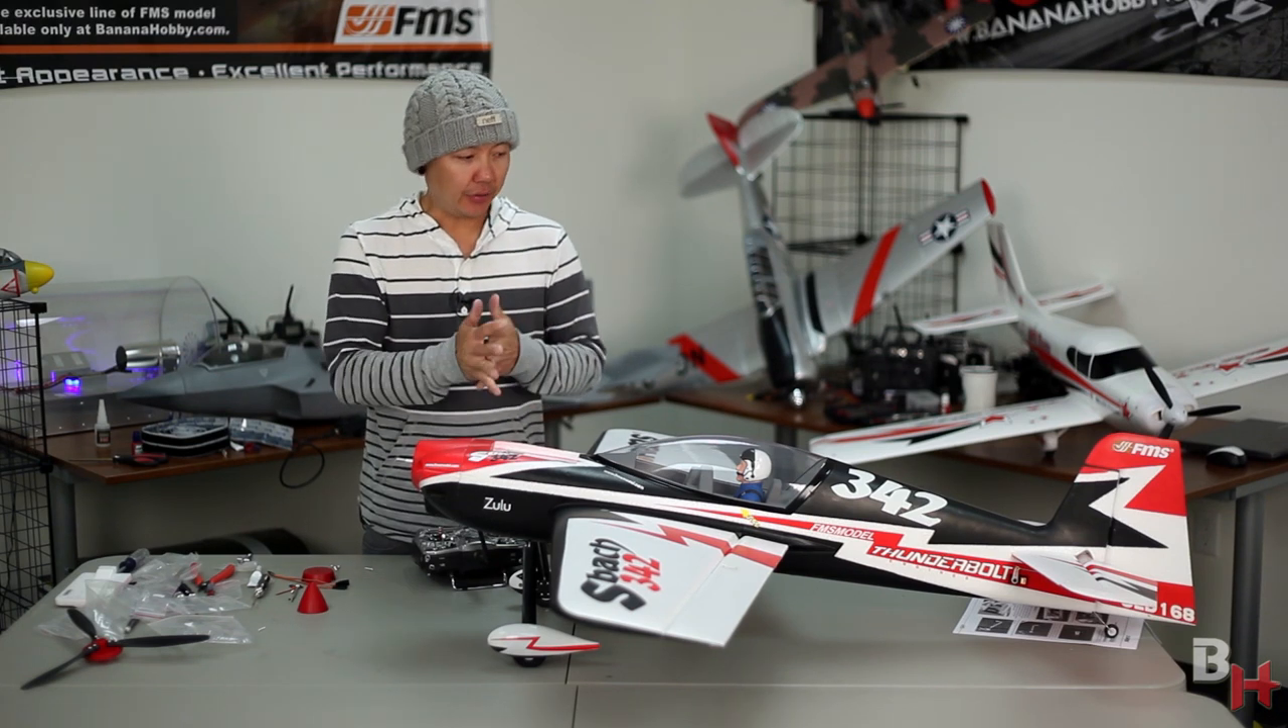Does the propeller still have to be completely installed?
Yes.